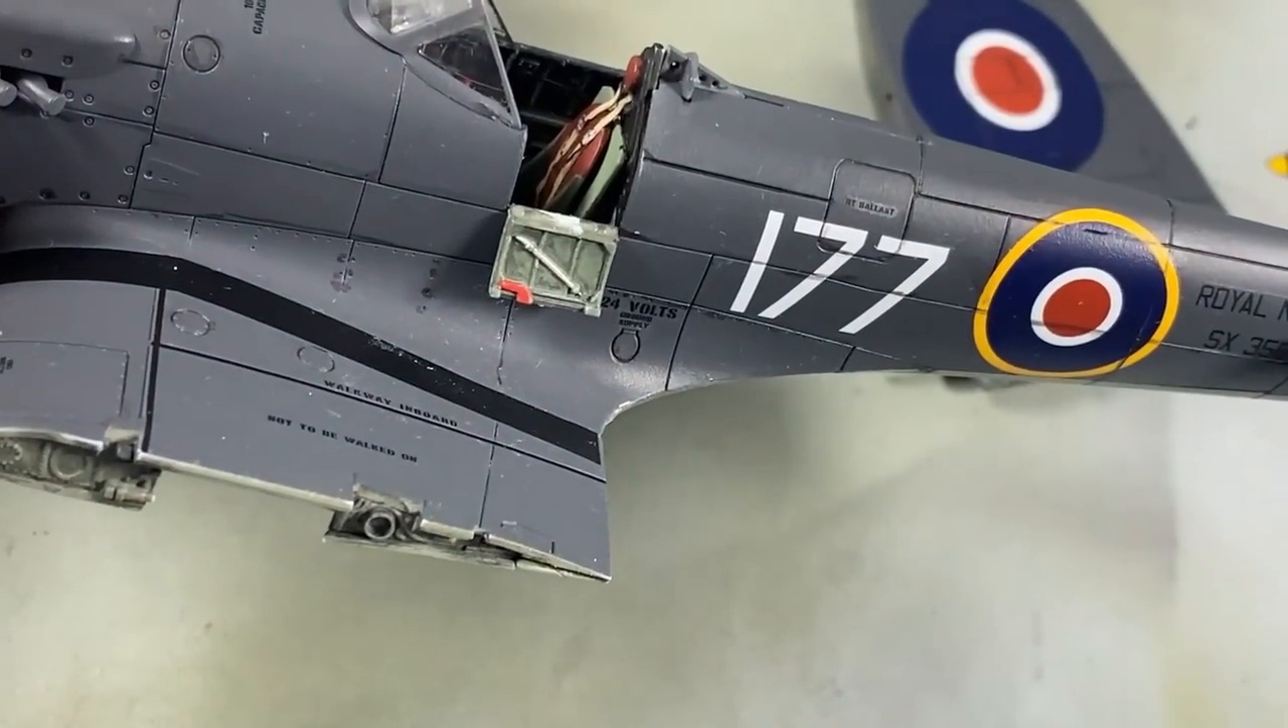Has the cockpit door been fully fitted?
Yes.